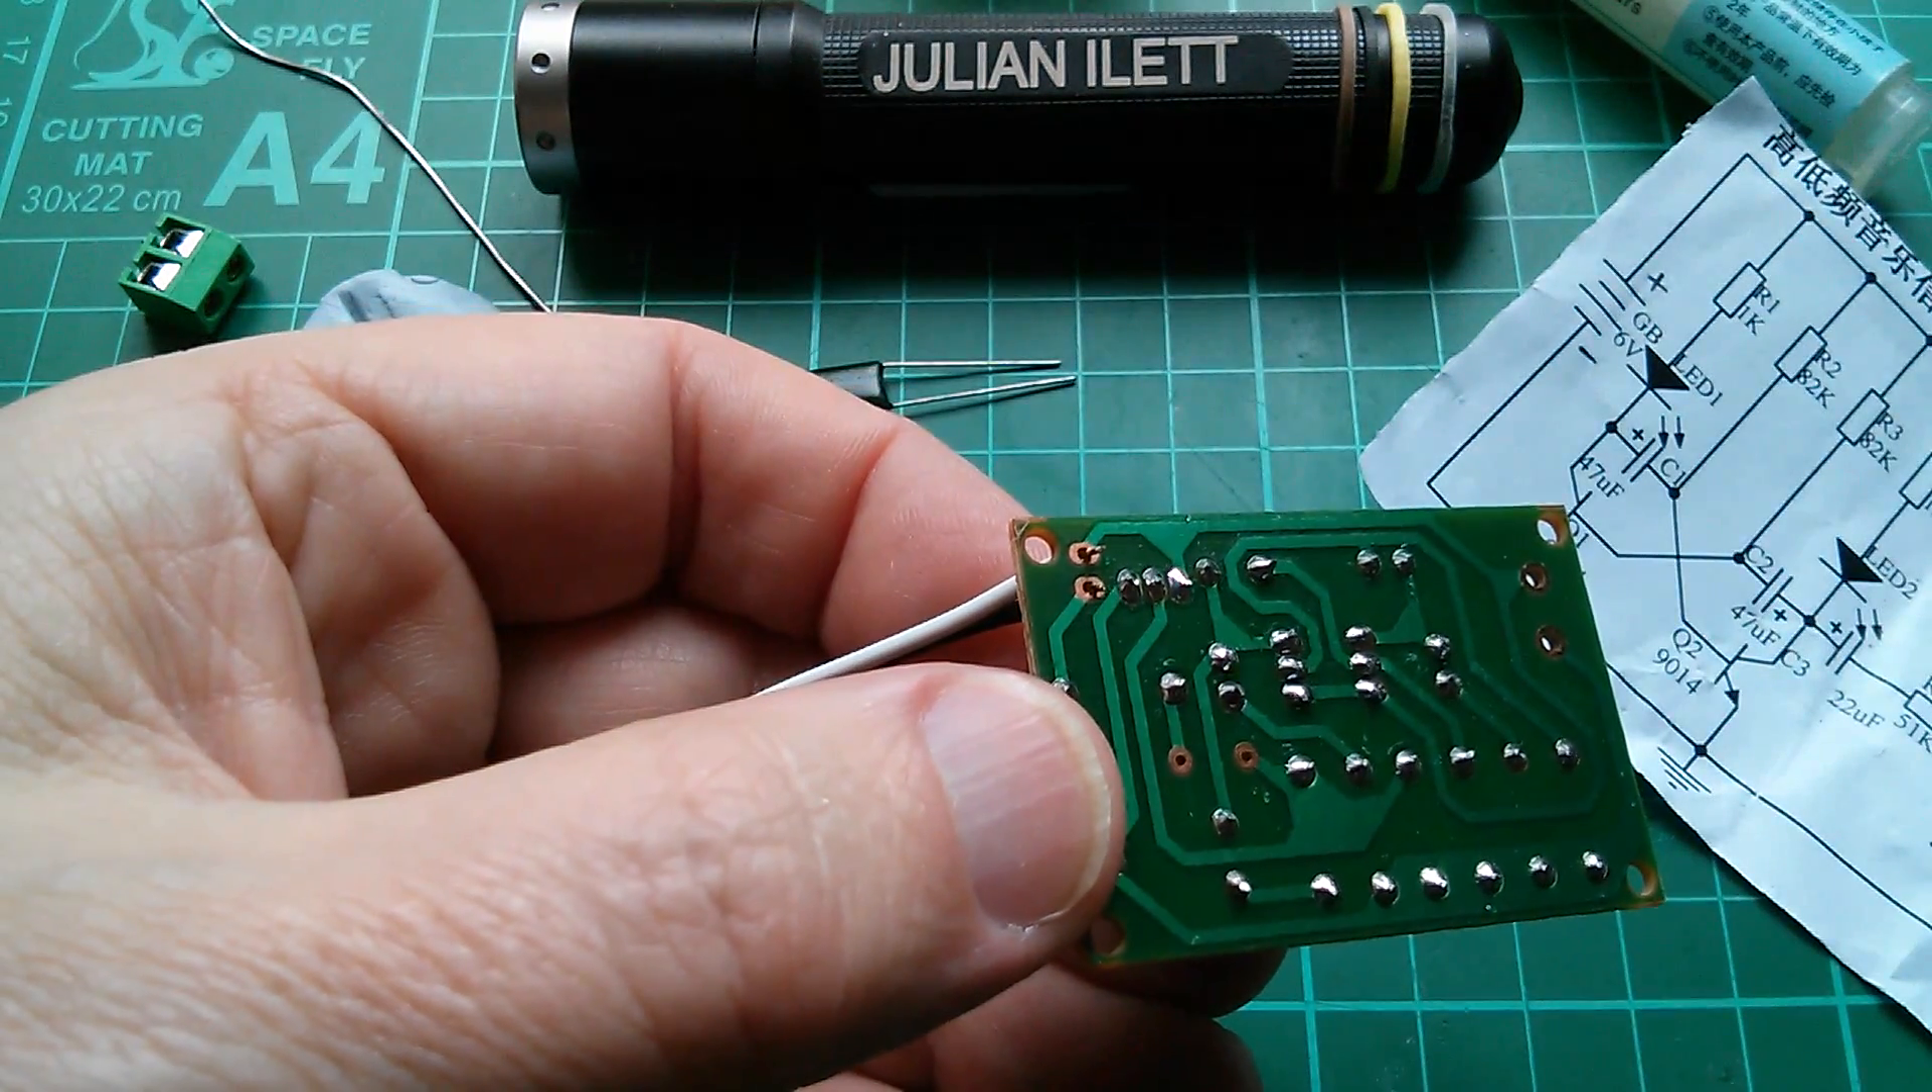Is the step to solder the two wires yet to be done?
Yes.